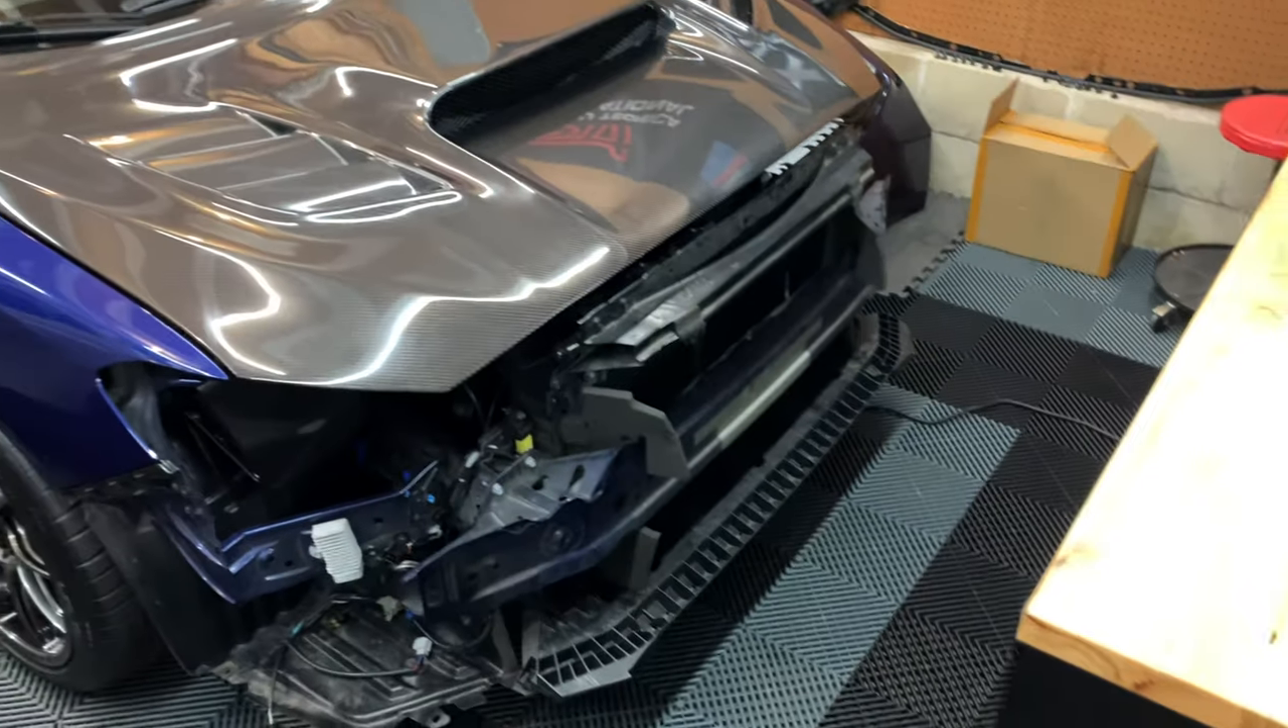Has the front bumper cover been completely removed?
Yes.